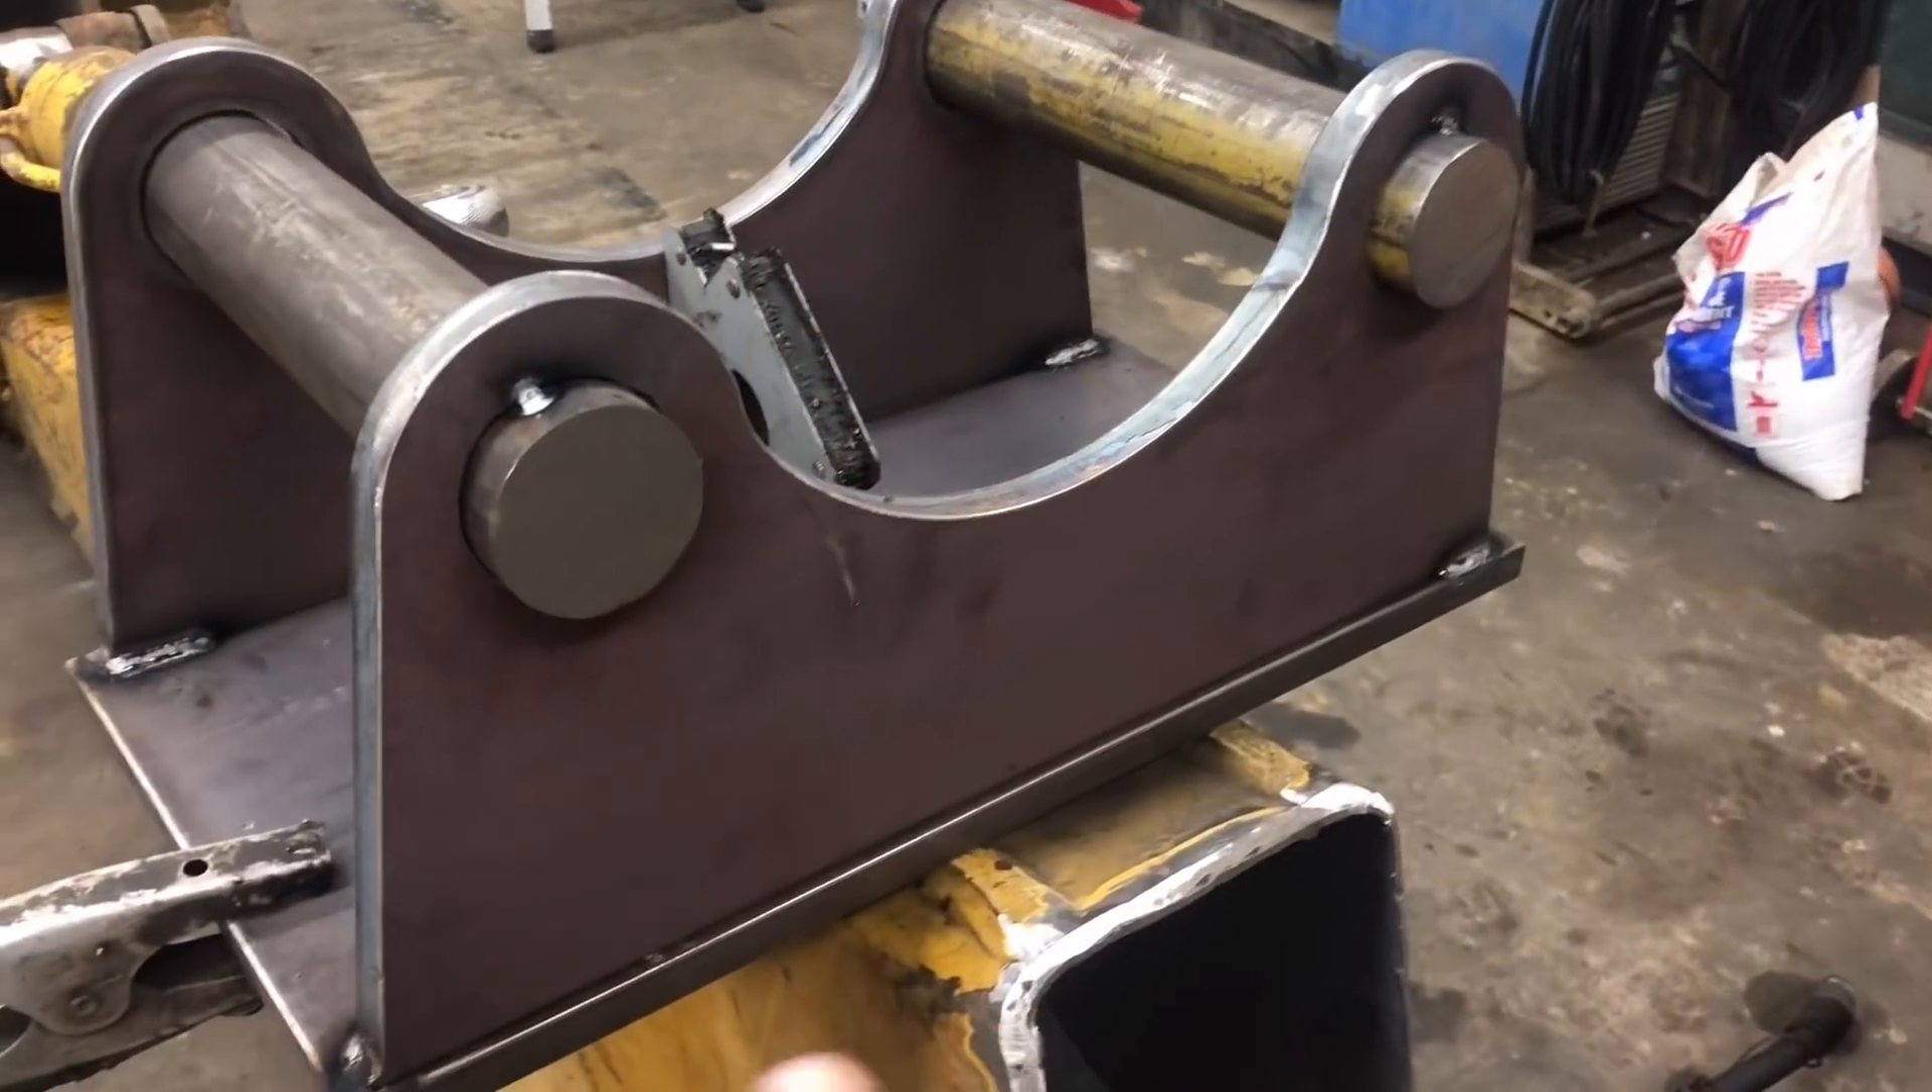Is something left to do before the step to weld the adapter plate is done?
Yes.